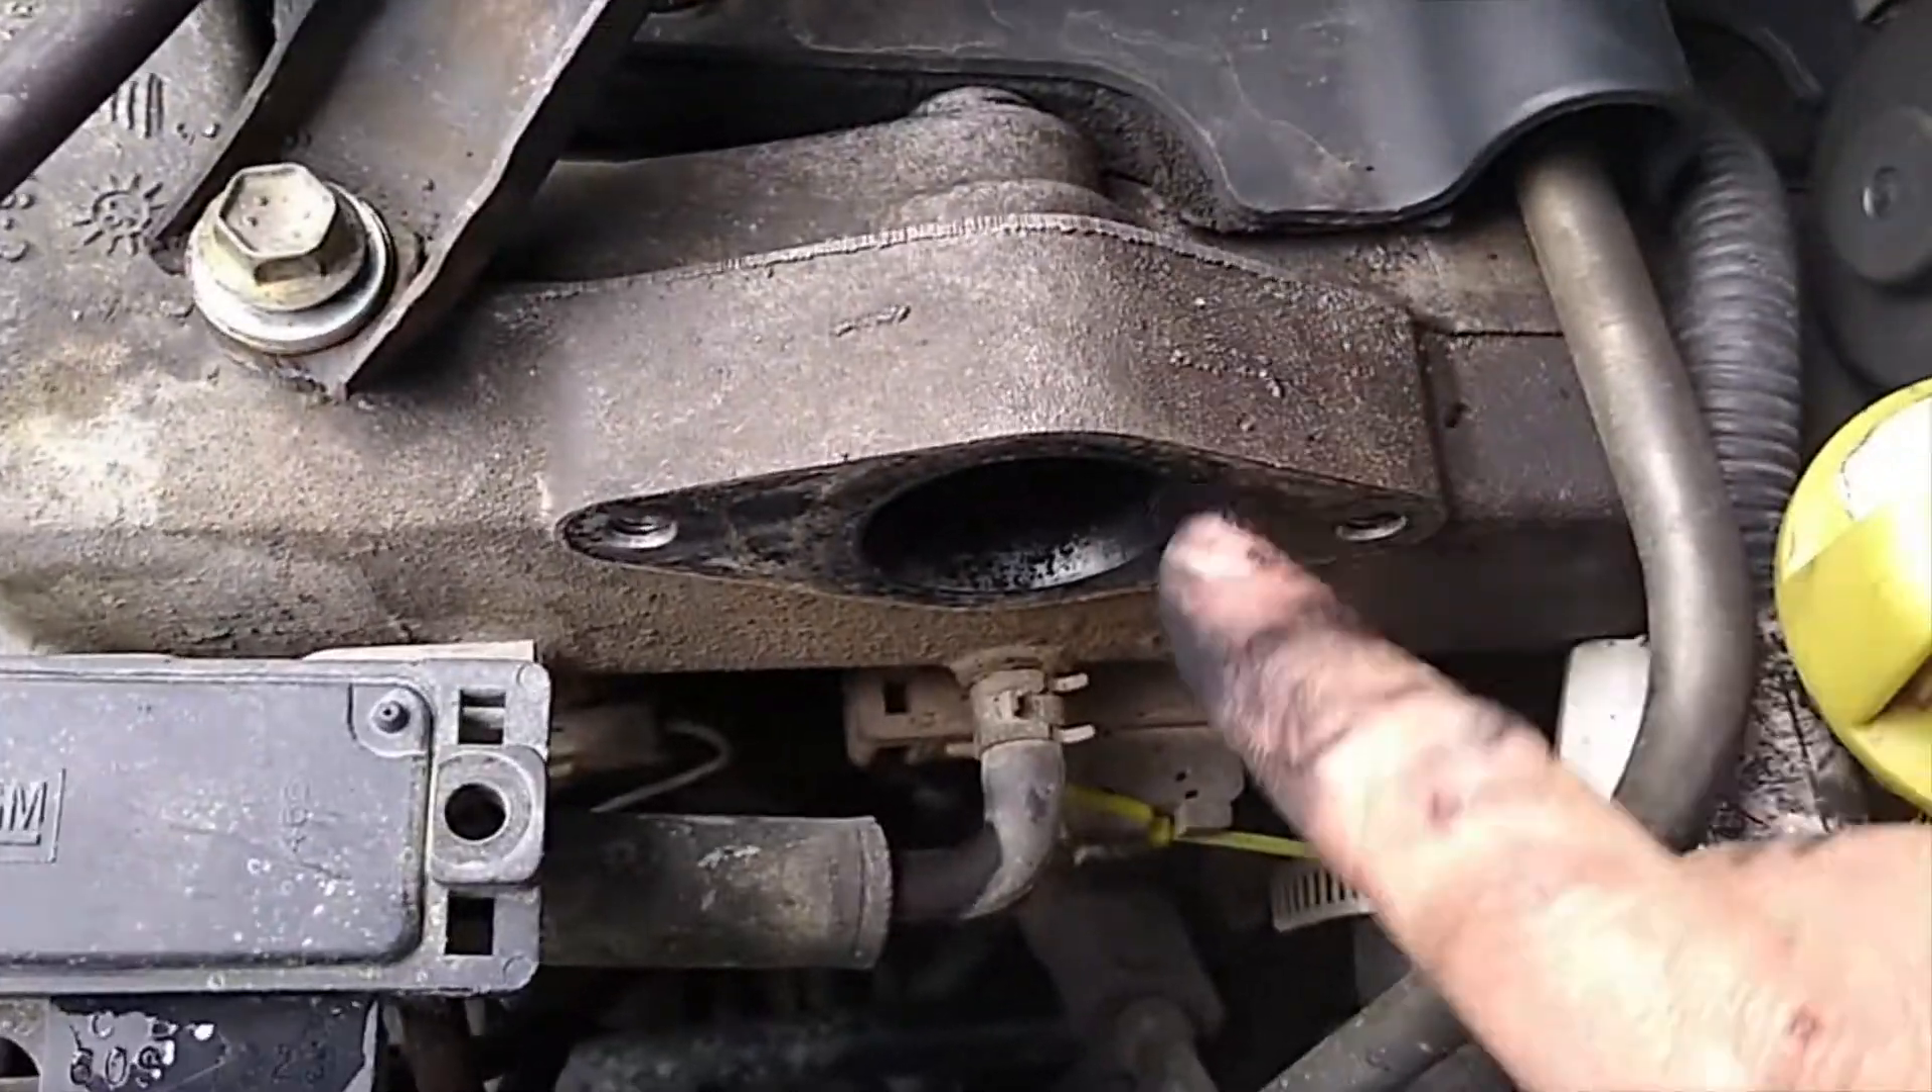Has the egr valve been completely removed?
Yes.